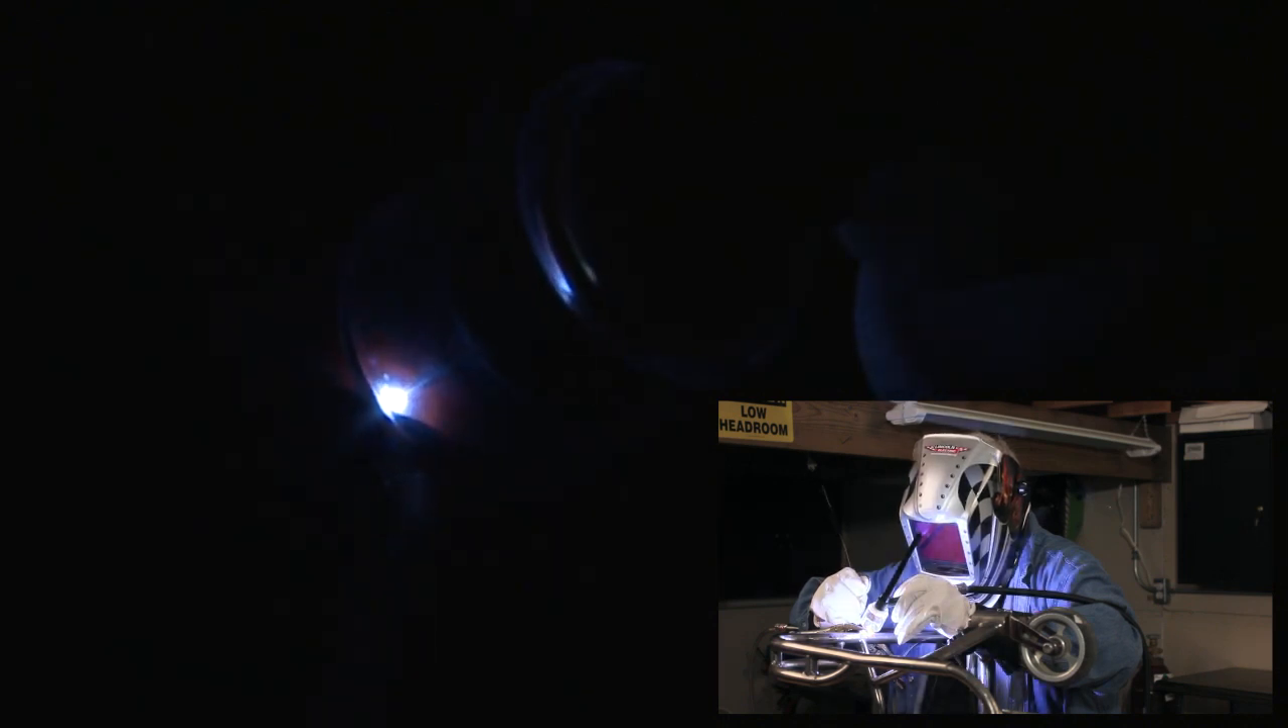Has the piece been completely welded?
No.